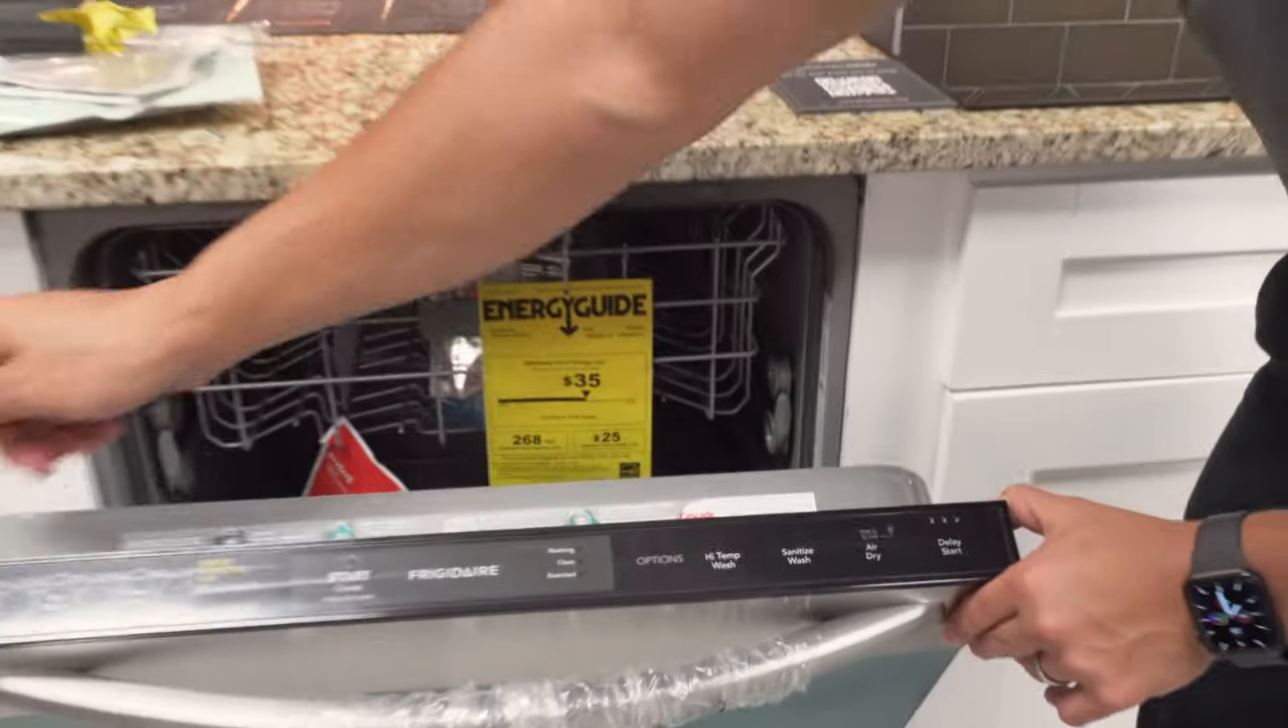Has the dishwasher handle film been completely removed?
No.